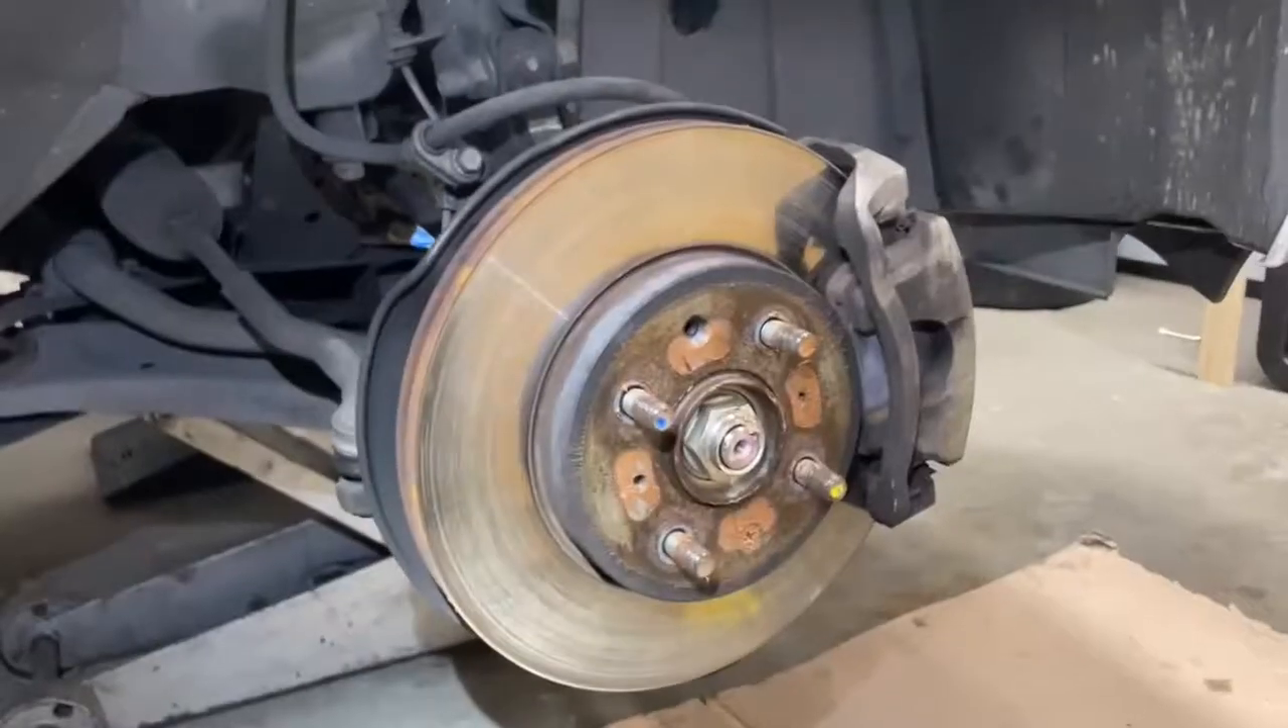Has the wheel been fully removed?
Yes.